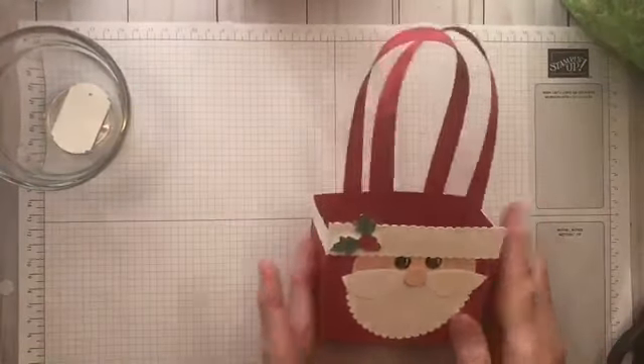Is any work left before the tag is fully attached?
Yes.